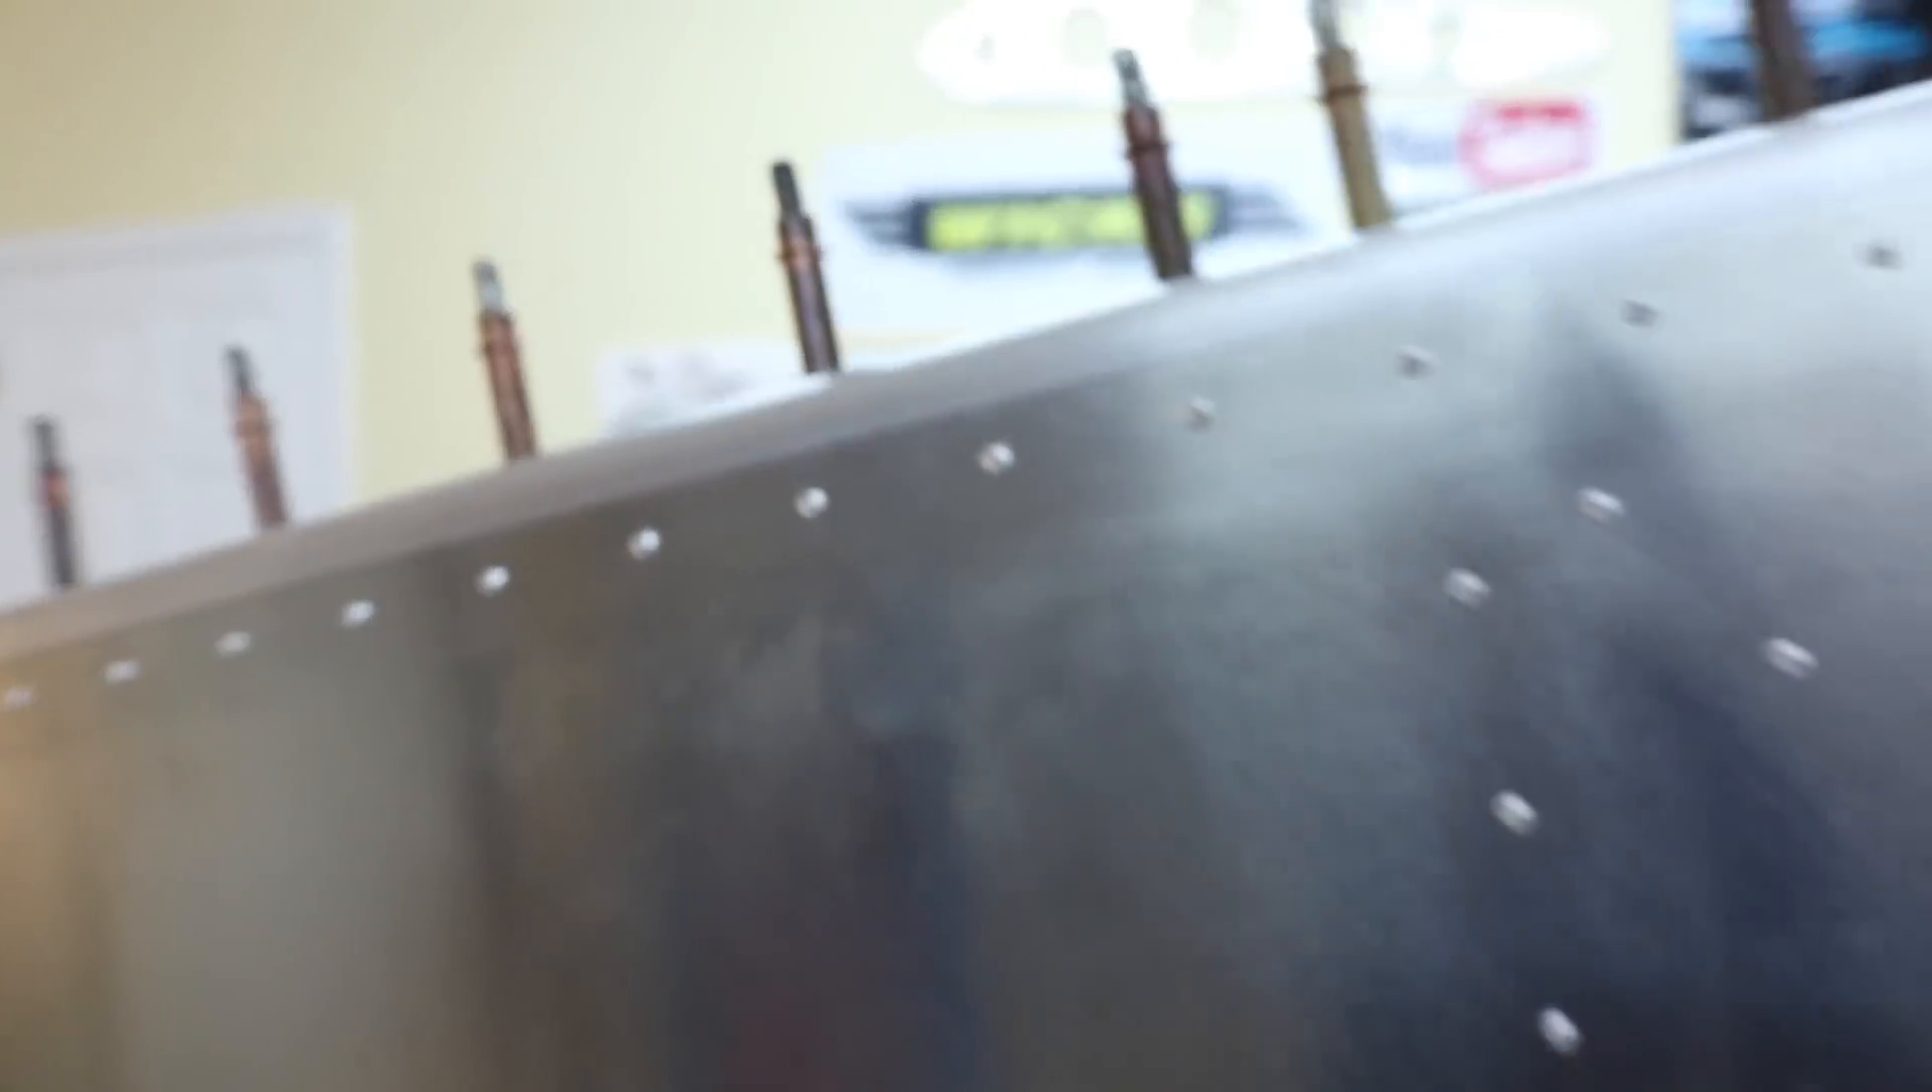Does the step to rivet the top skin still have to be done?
Yes.